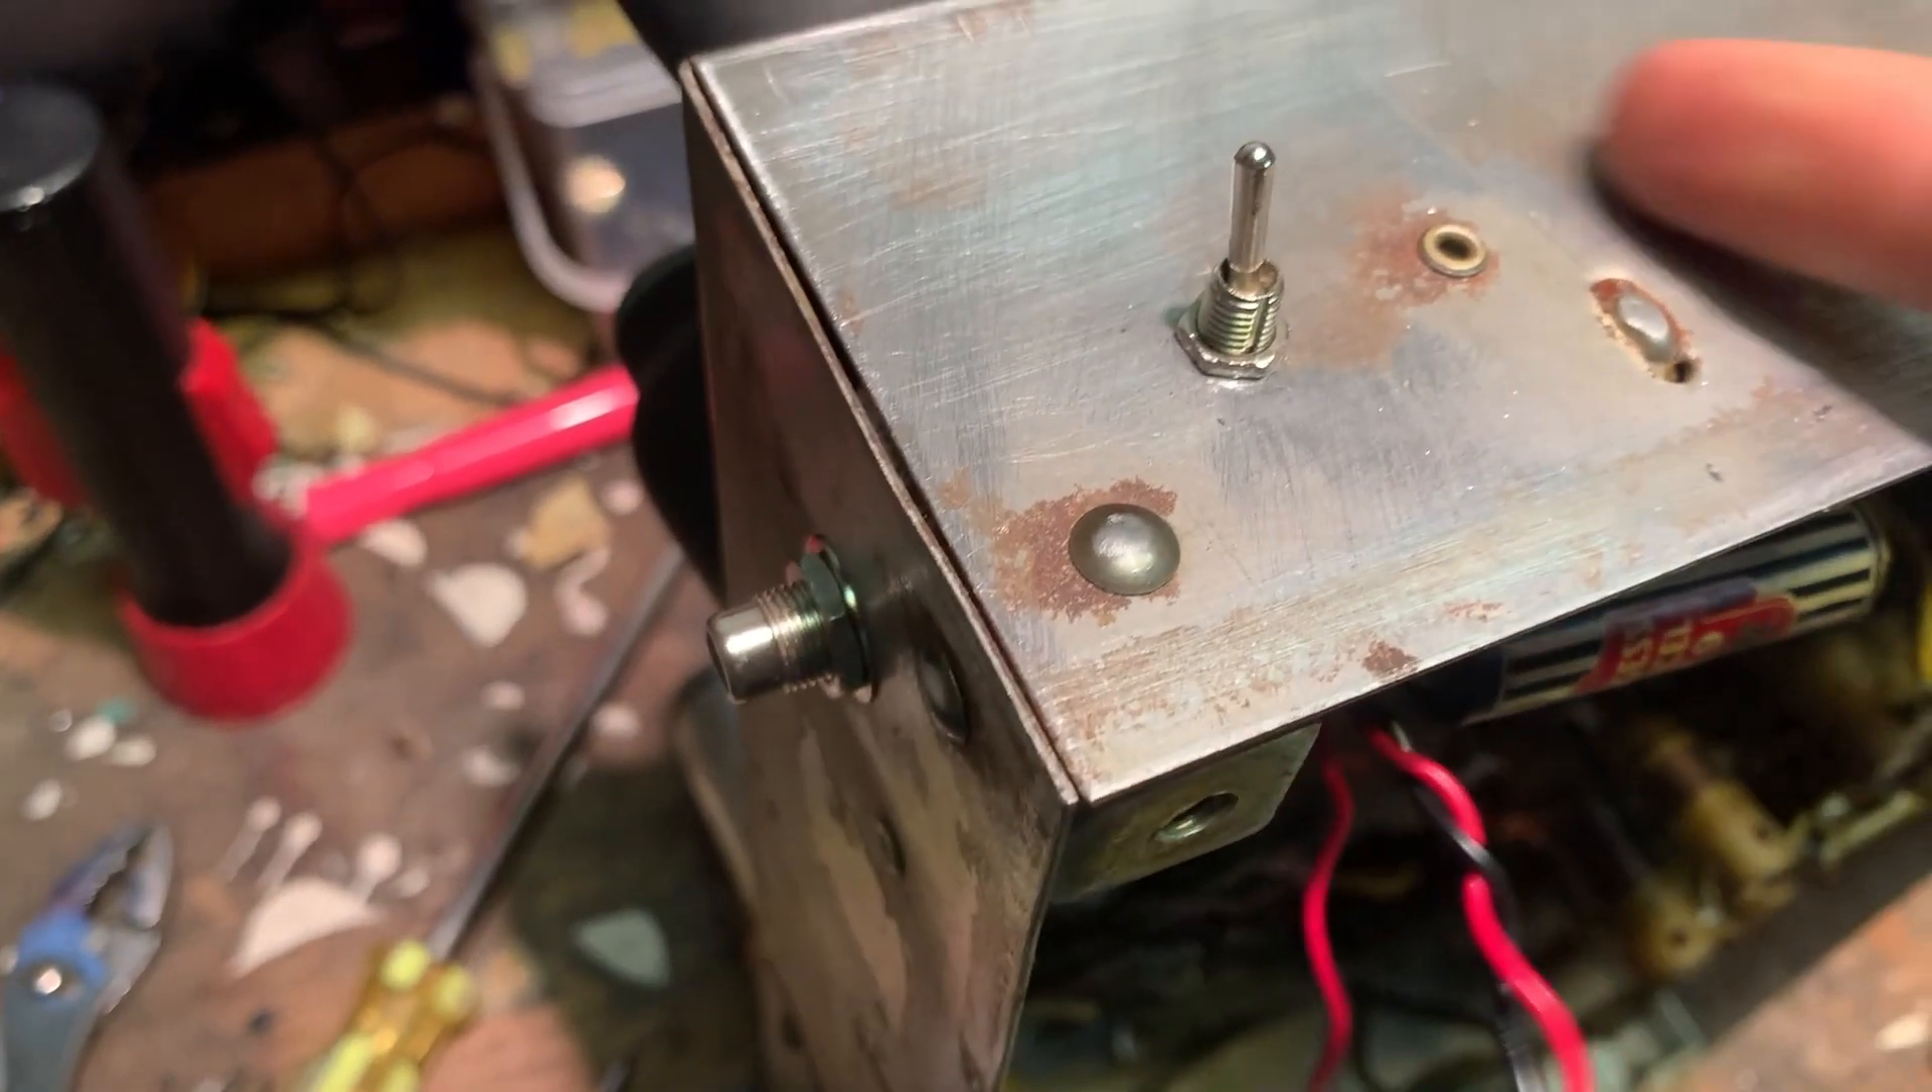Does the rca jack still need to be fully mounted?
No.